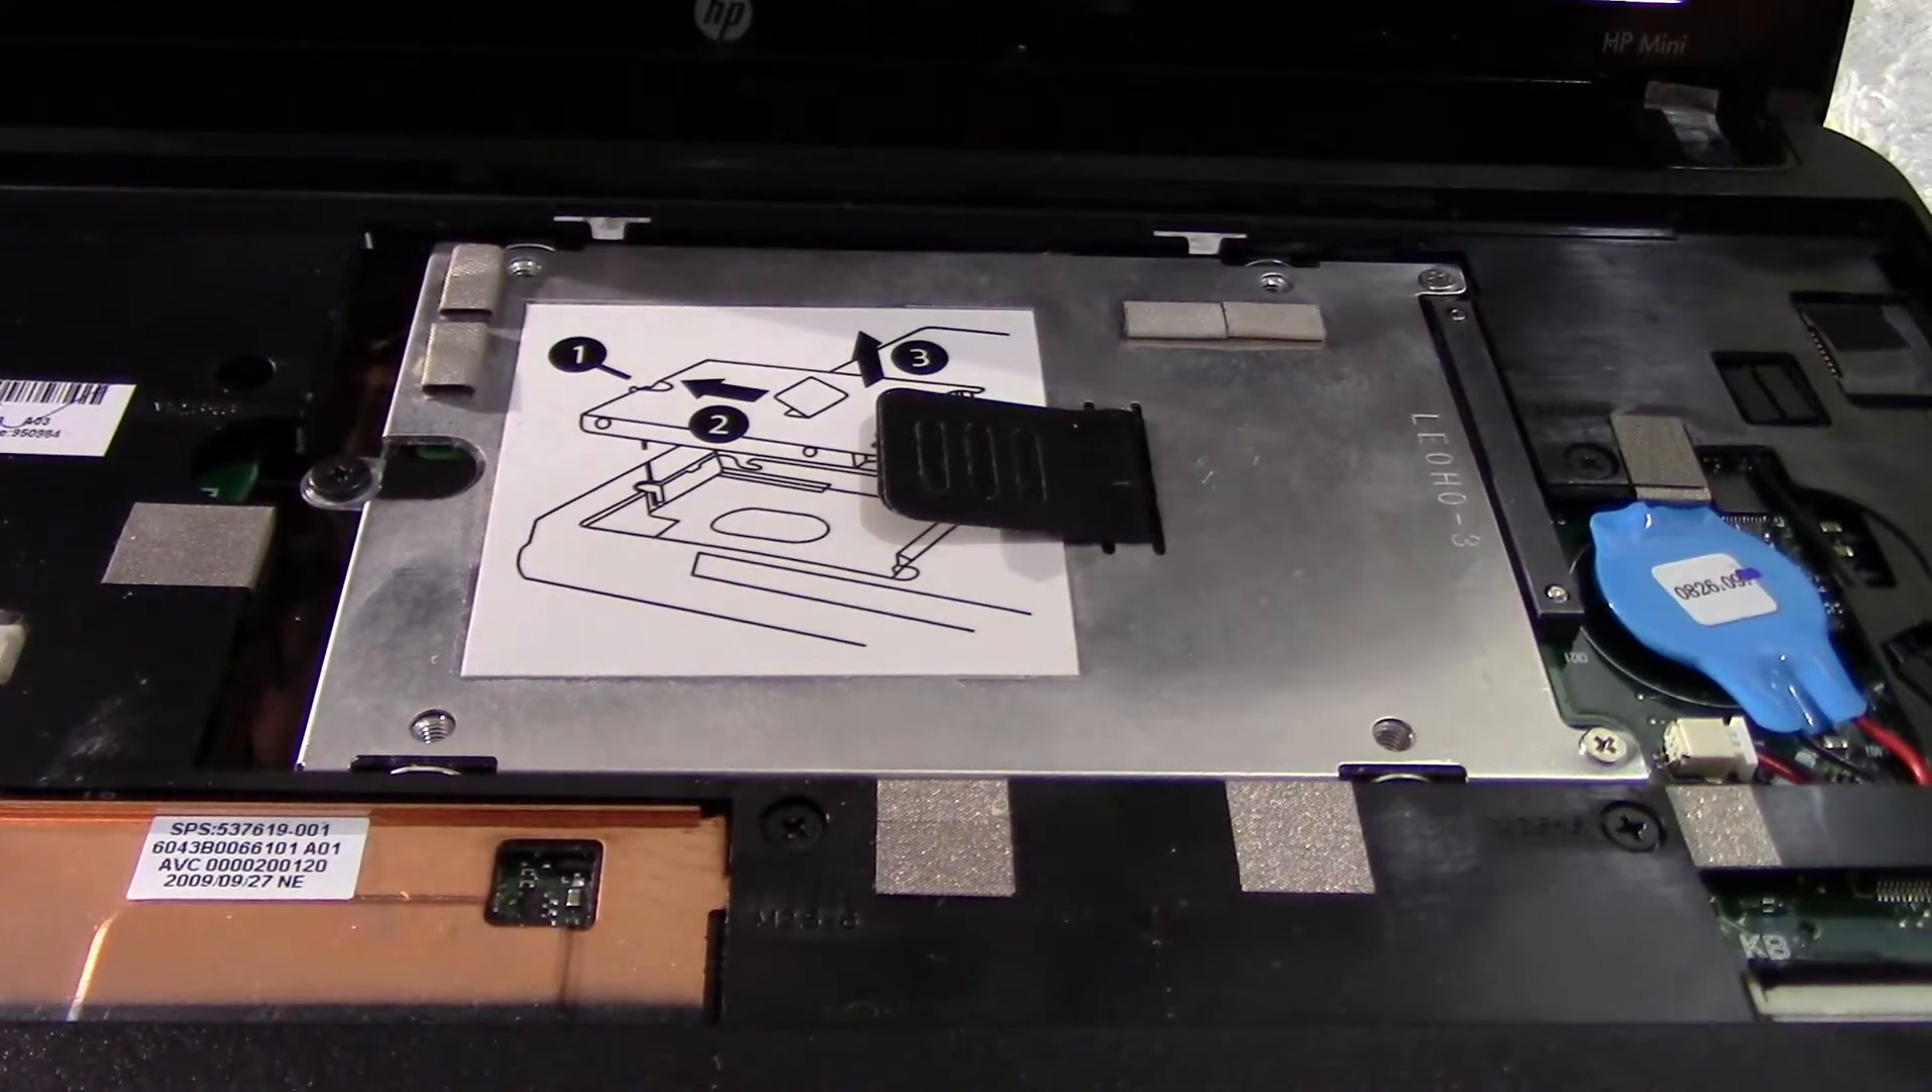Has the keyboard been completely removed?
Yes.